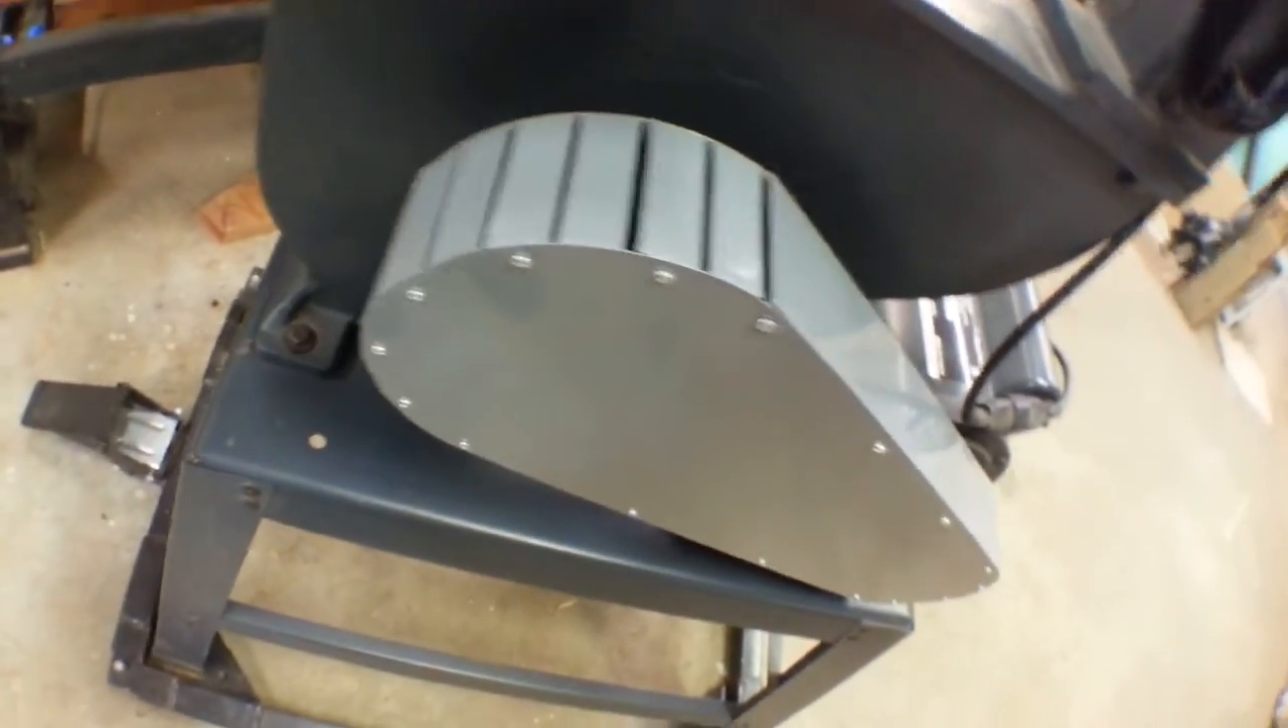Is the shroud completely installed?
Yes.